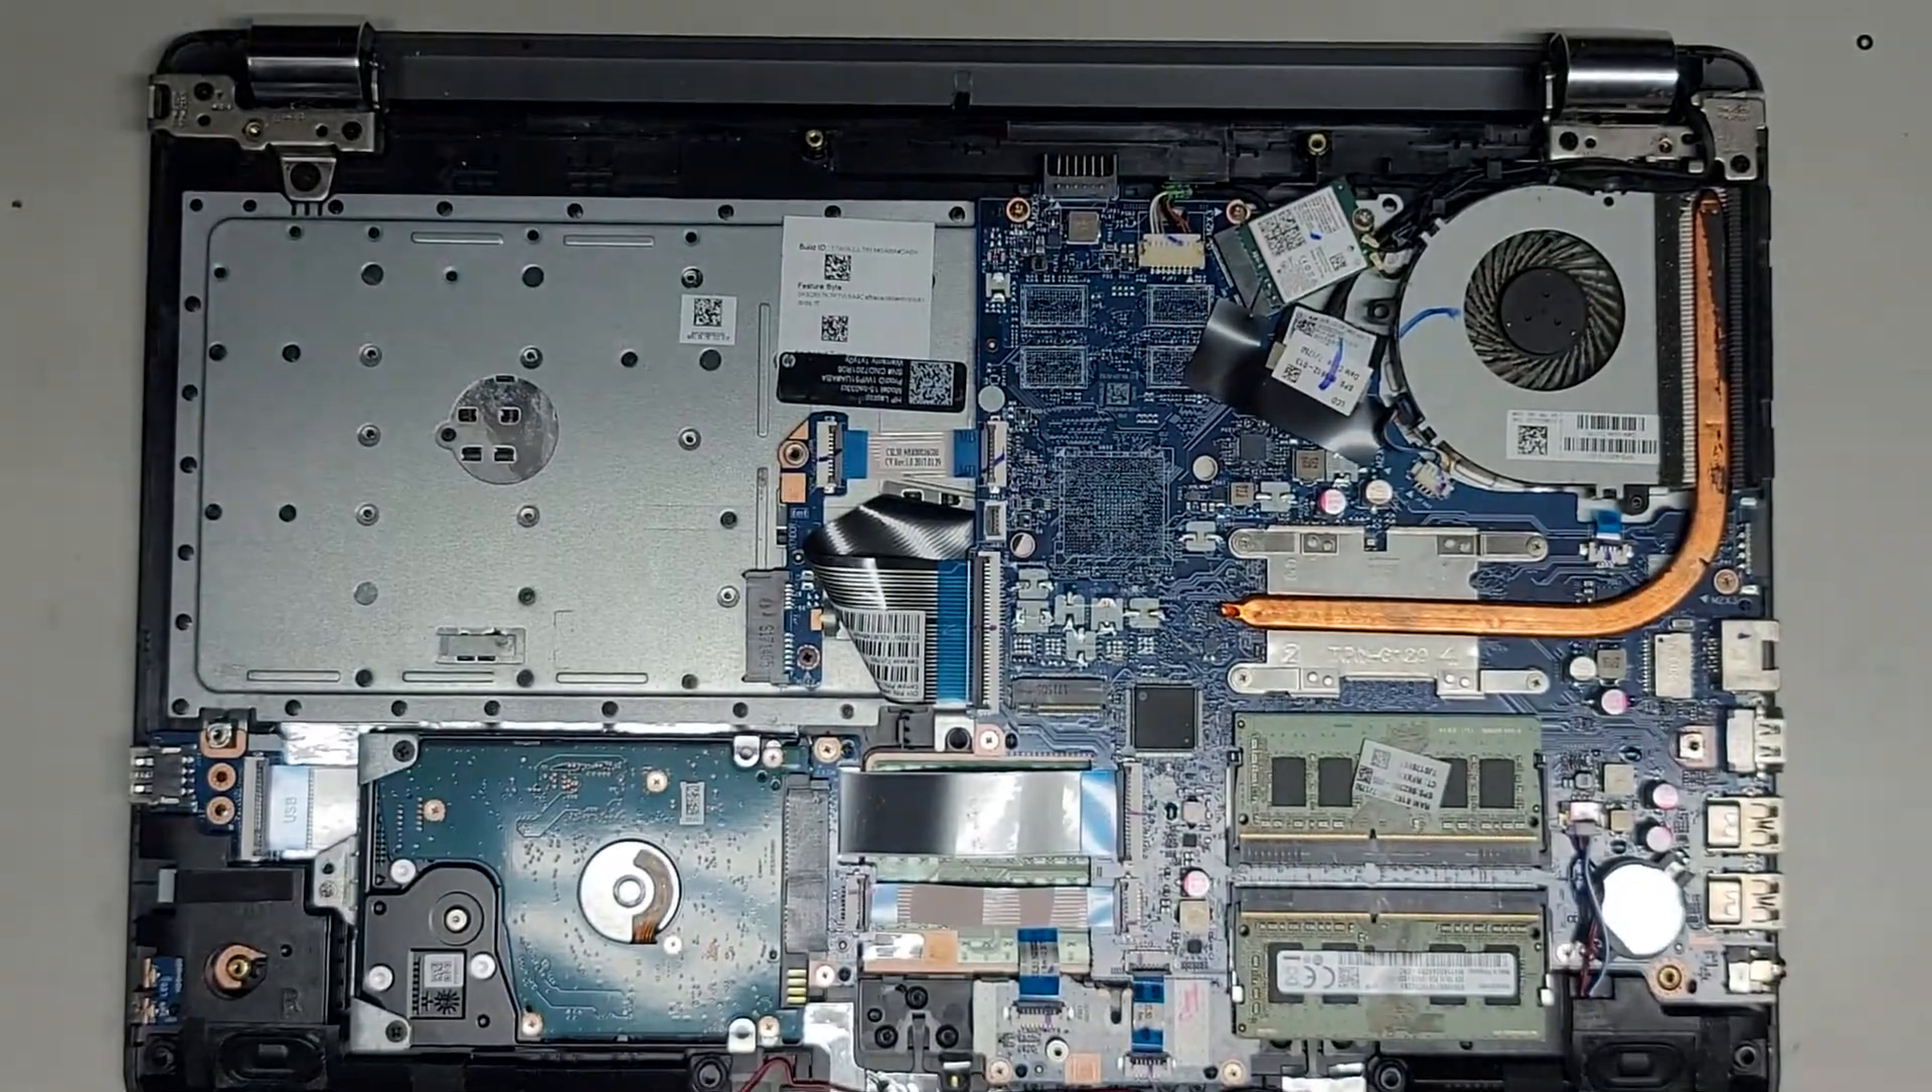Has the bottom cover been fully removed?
Yes.